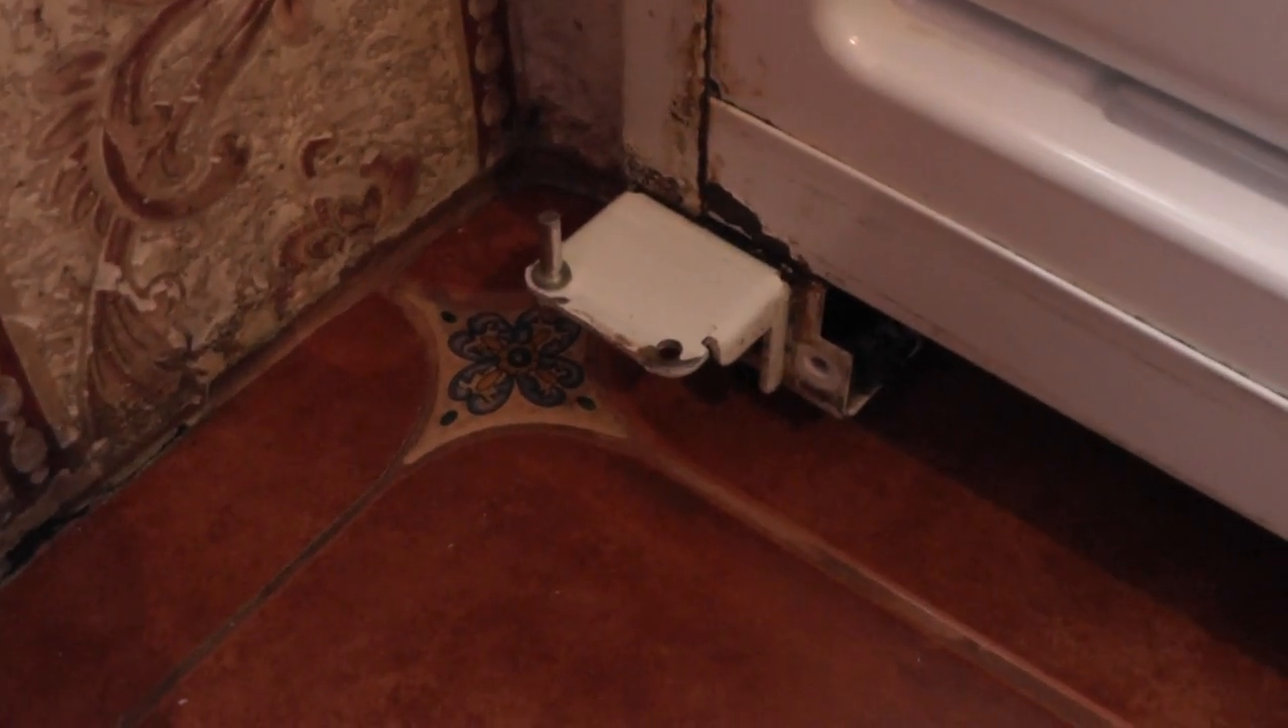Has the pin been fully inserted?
Yes.